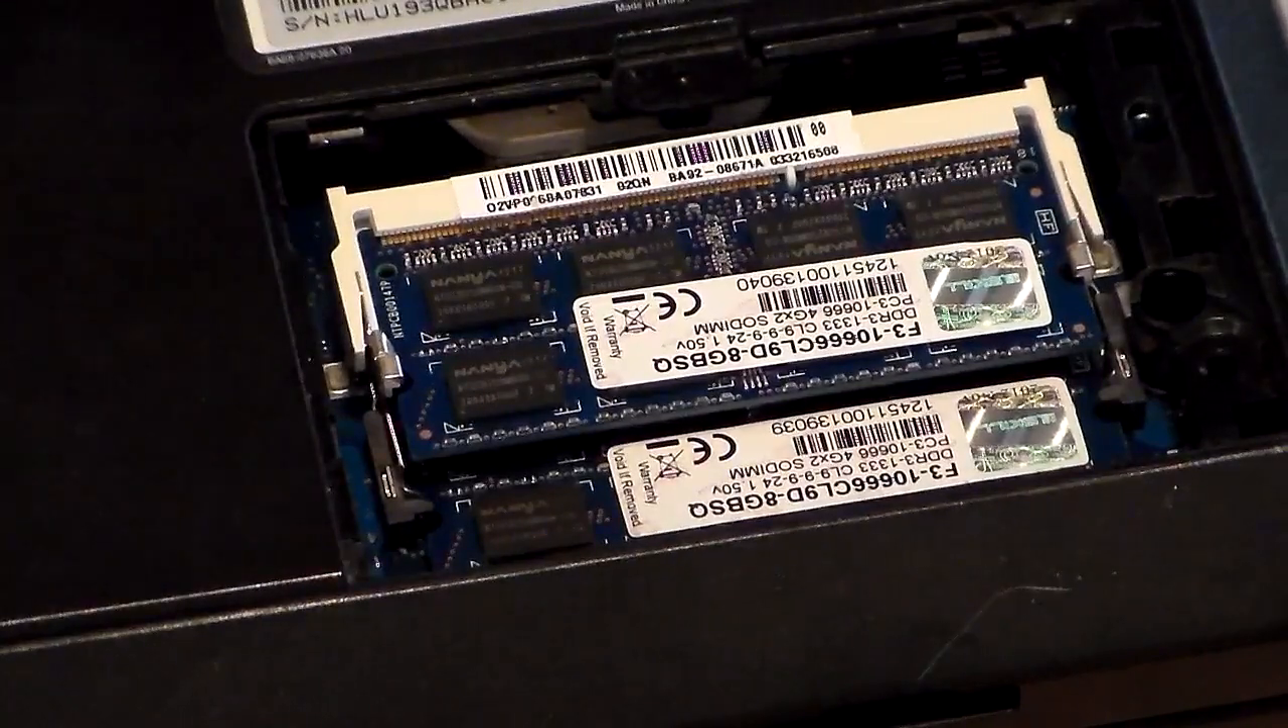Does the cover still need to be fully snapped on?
Yes.